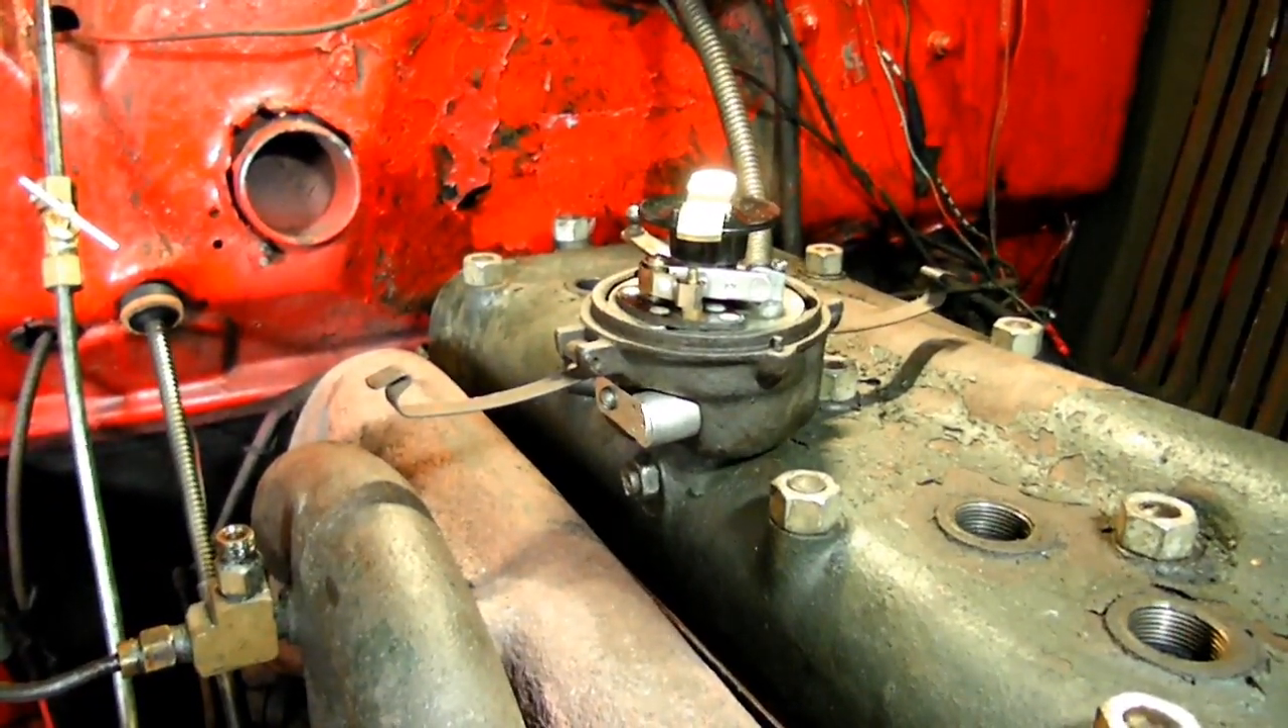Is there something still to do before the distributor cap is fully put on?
Yes.